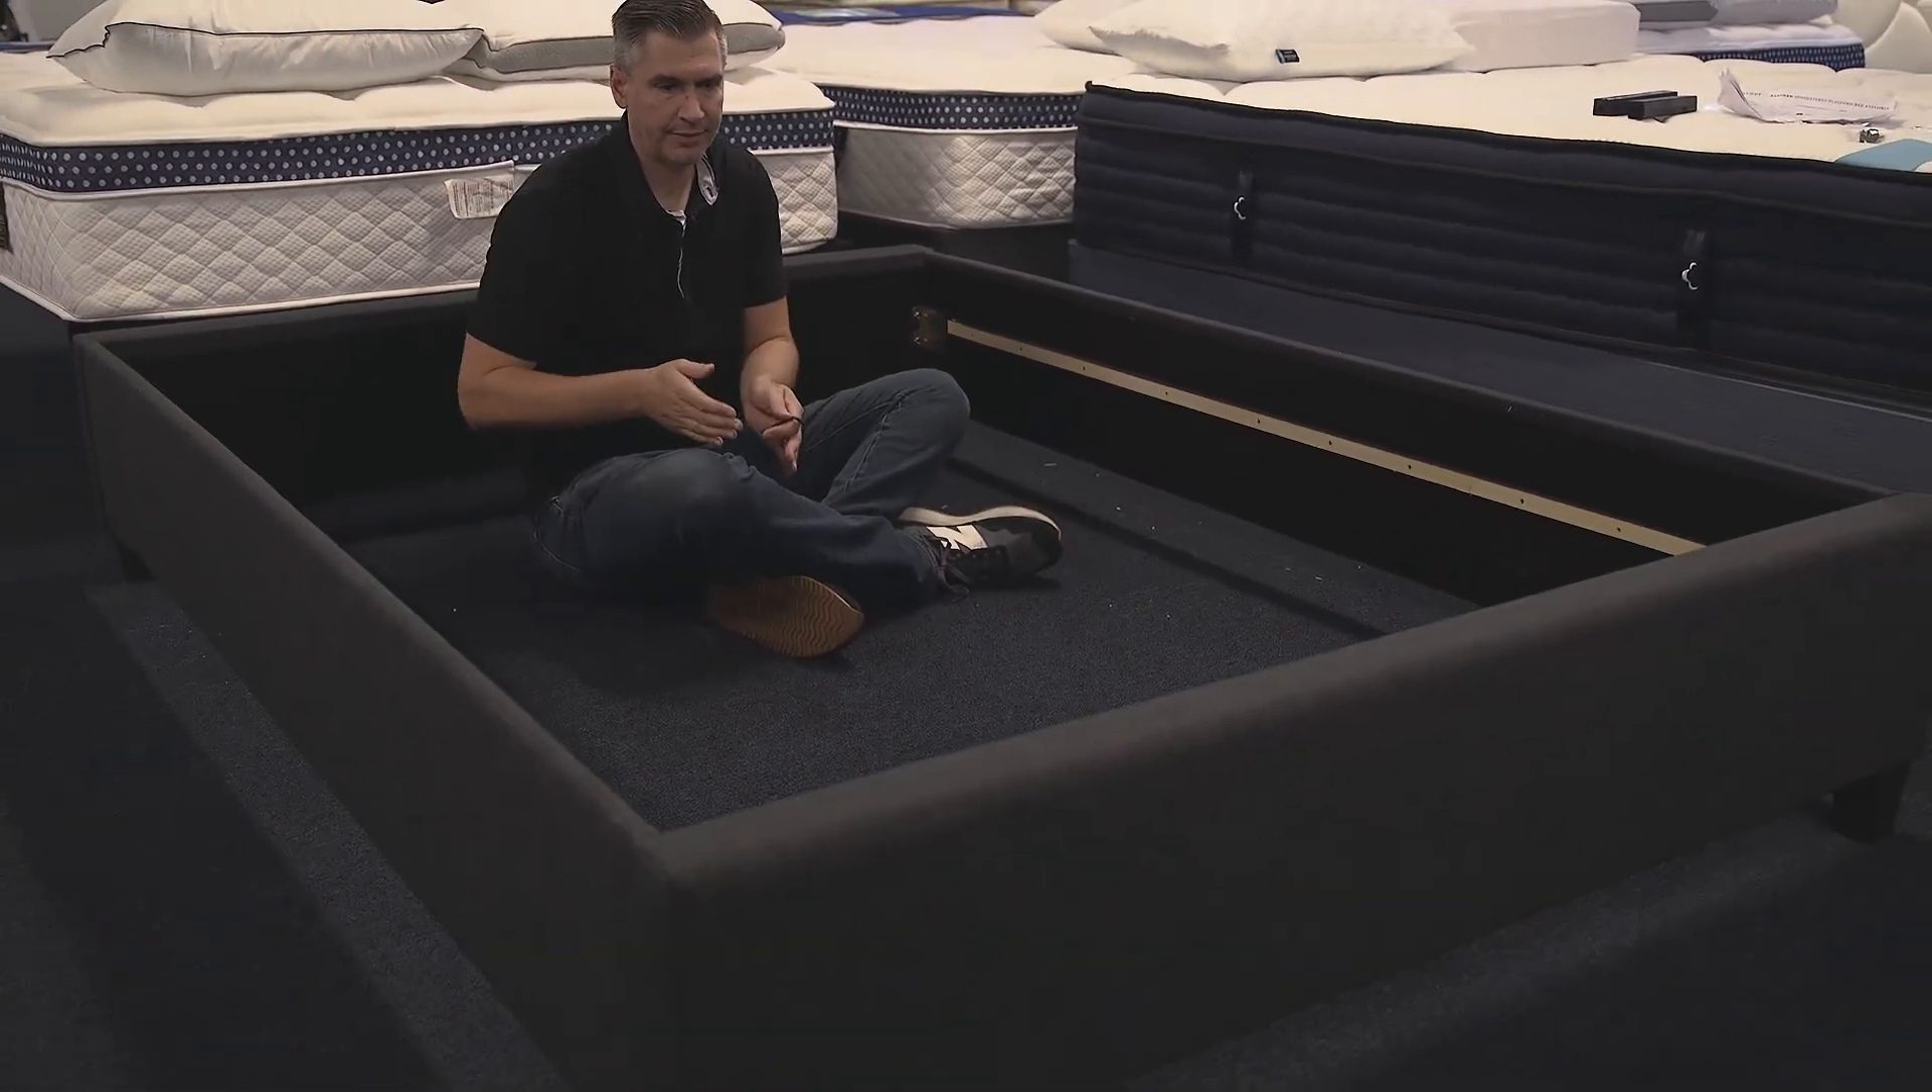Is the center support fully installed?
No.